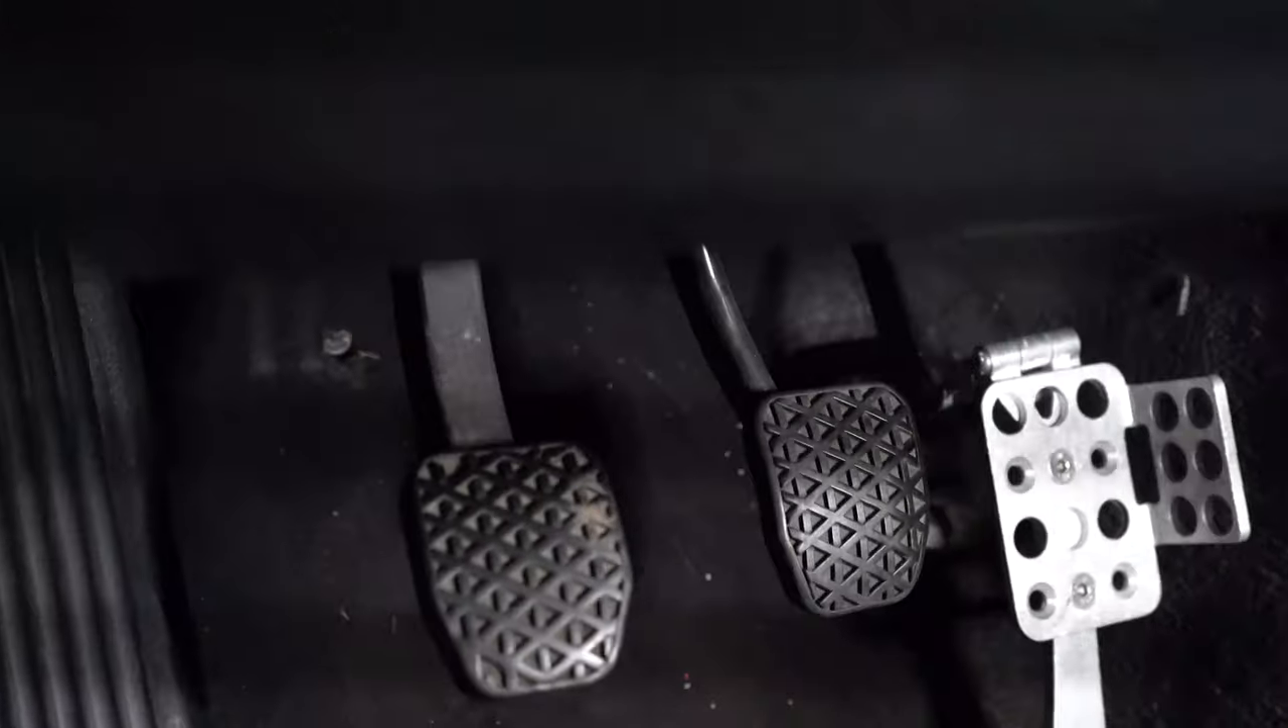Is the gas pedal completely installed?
Yes.